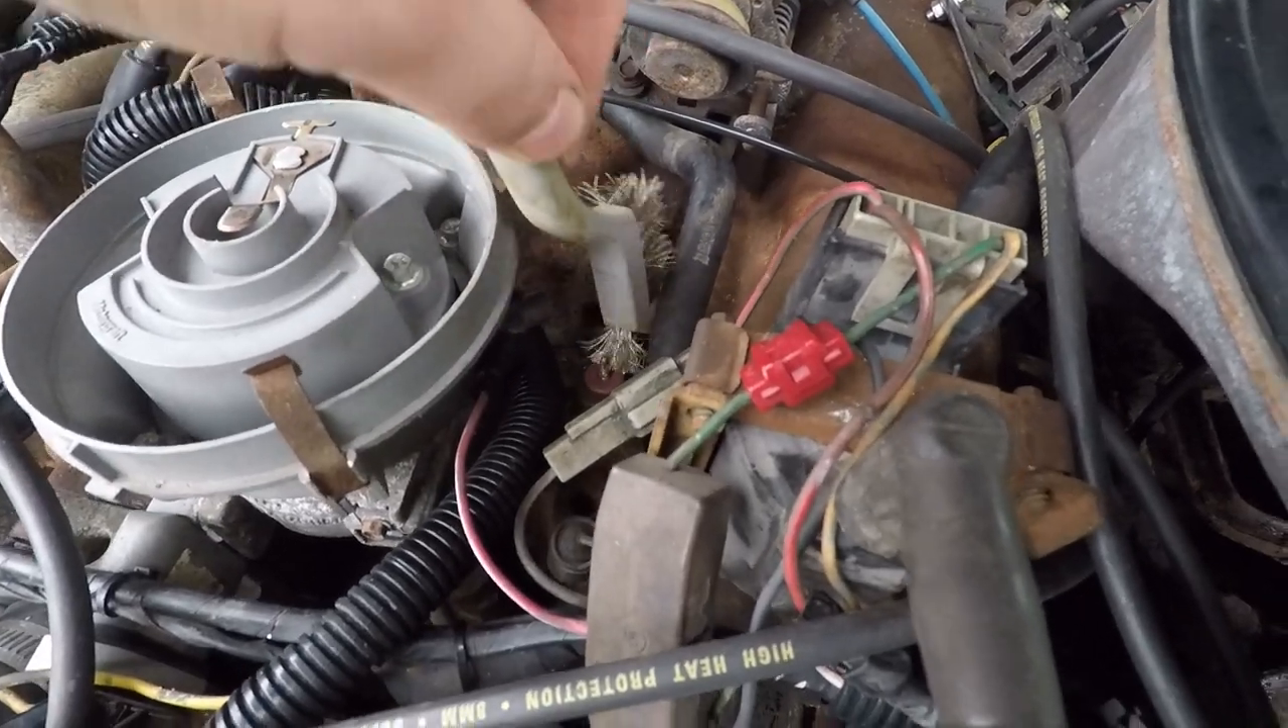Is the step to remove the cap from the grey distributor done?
Yes.